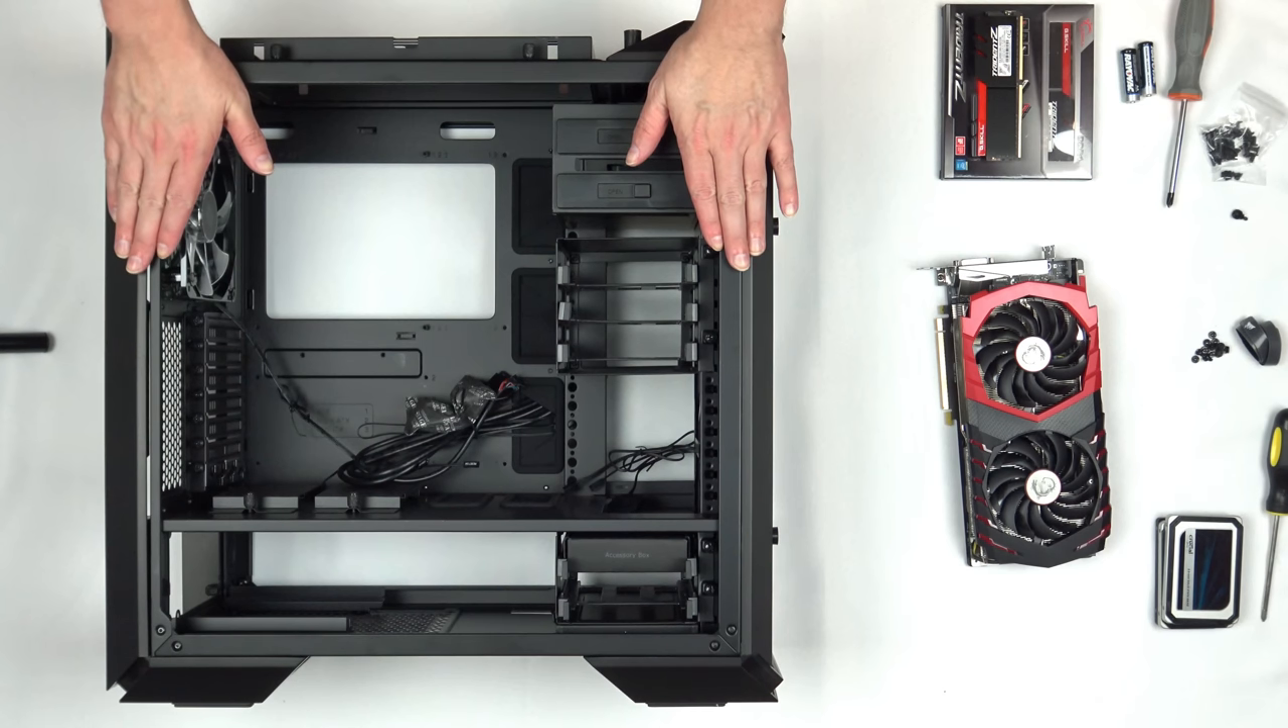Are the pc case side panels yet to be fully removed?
No.